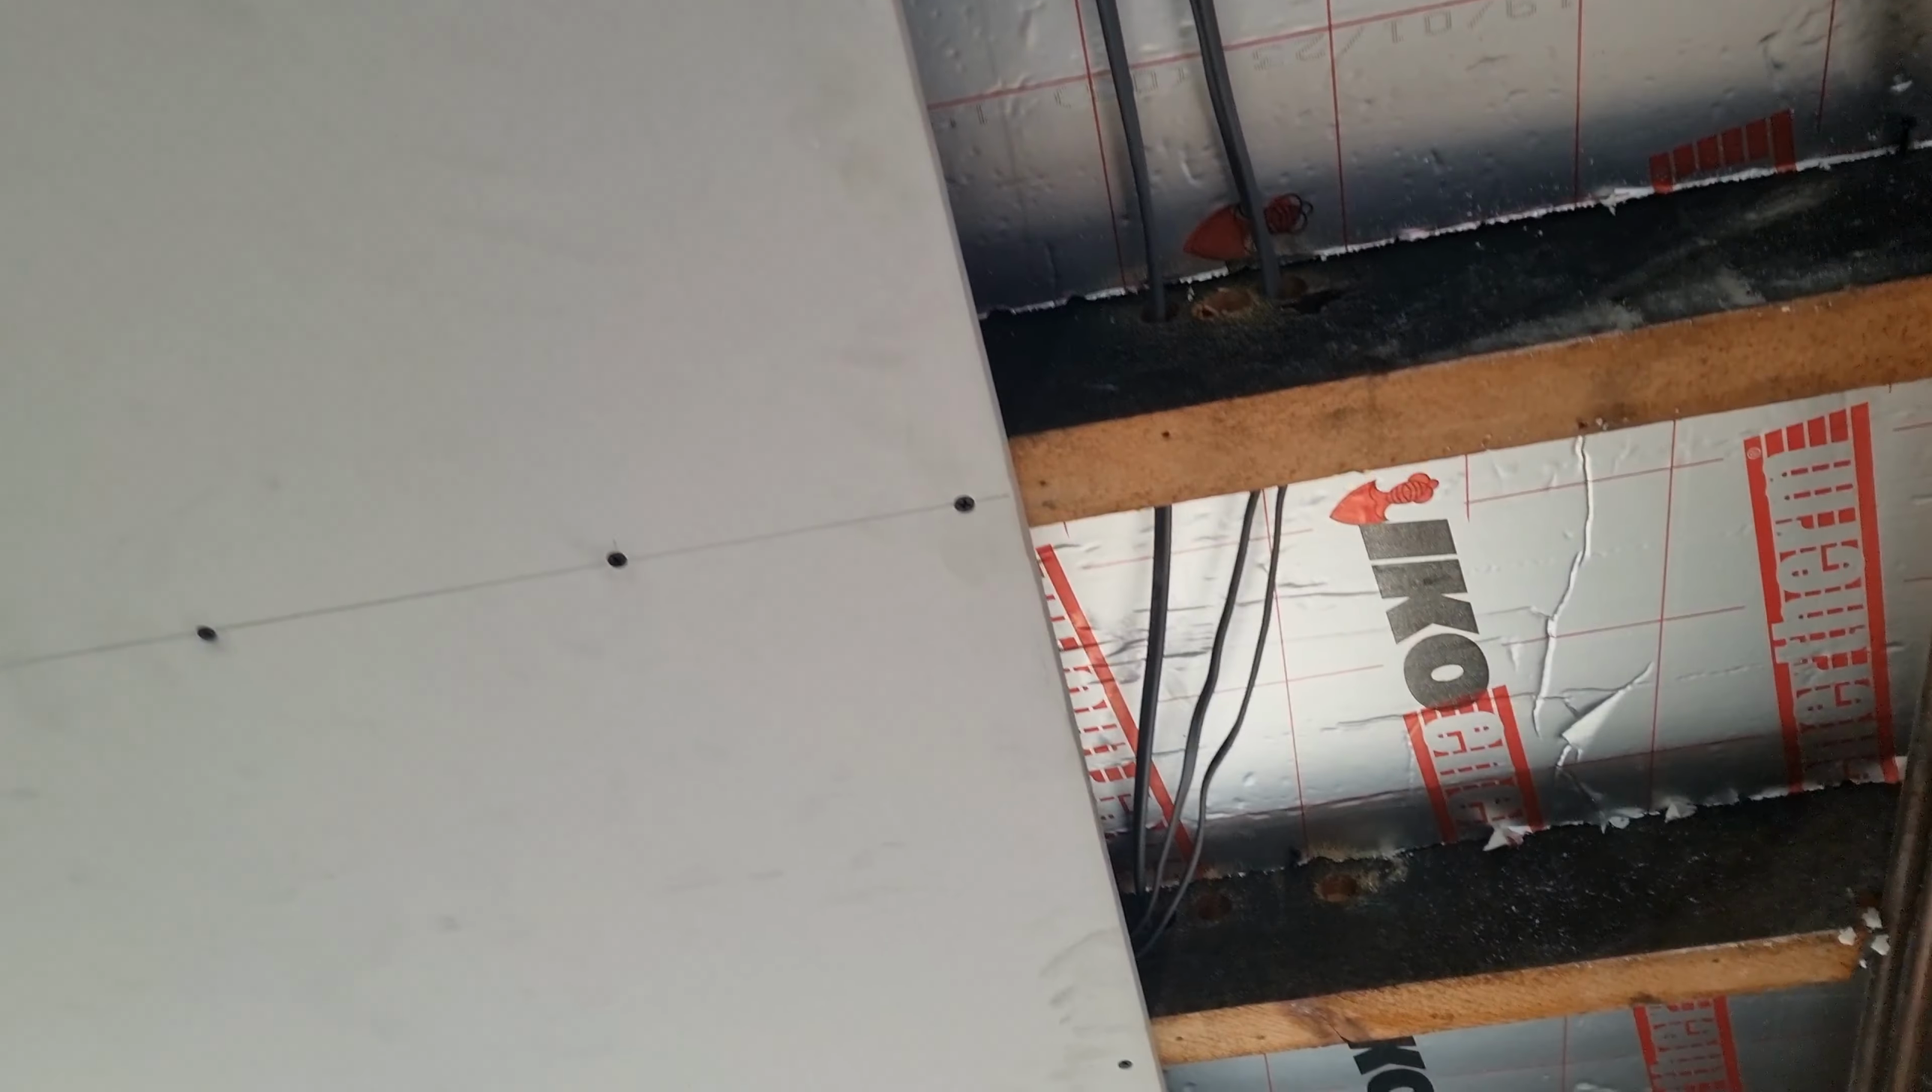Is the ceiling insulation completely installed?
Yes.